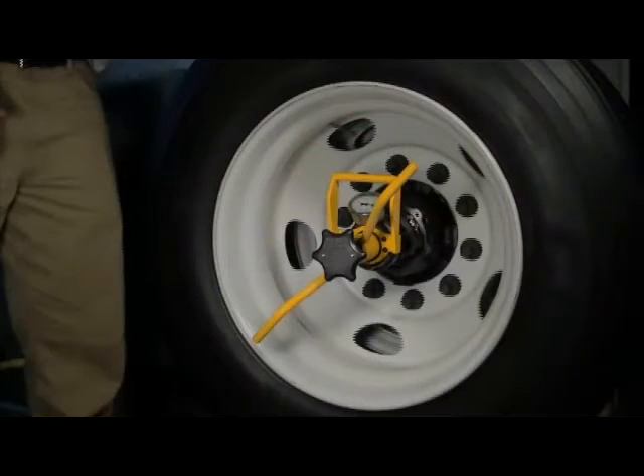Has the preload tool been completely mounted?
Yes.